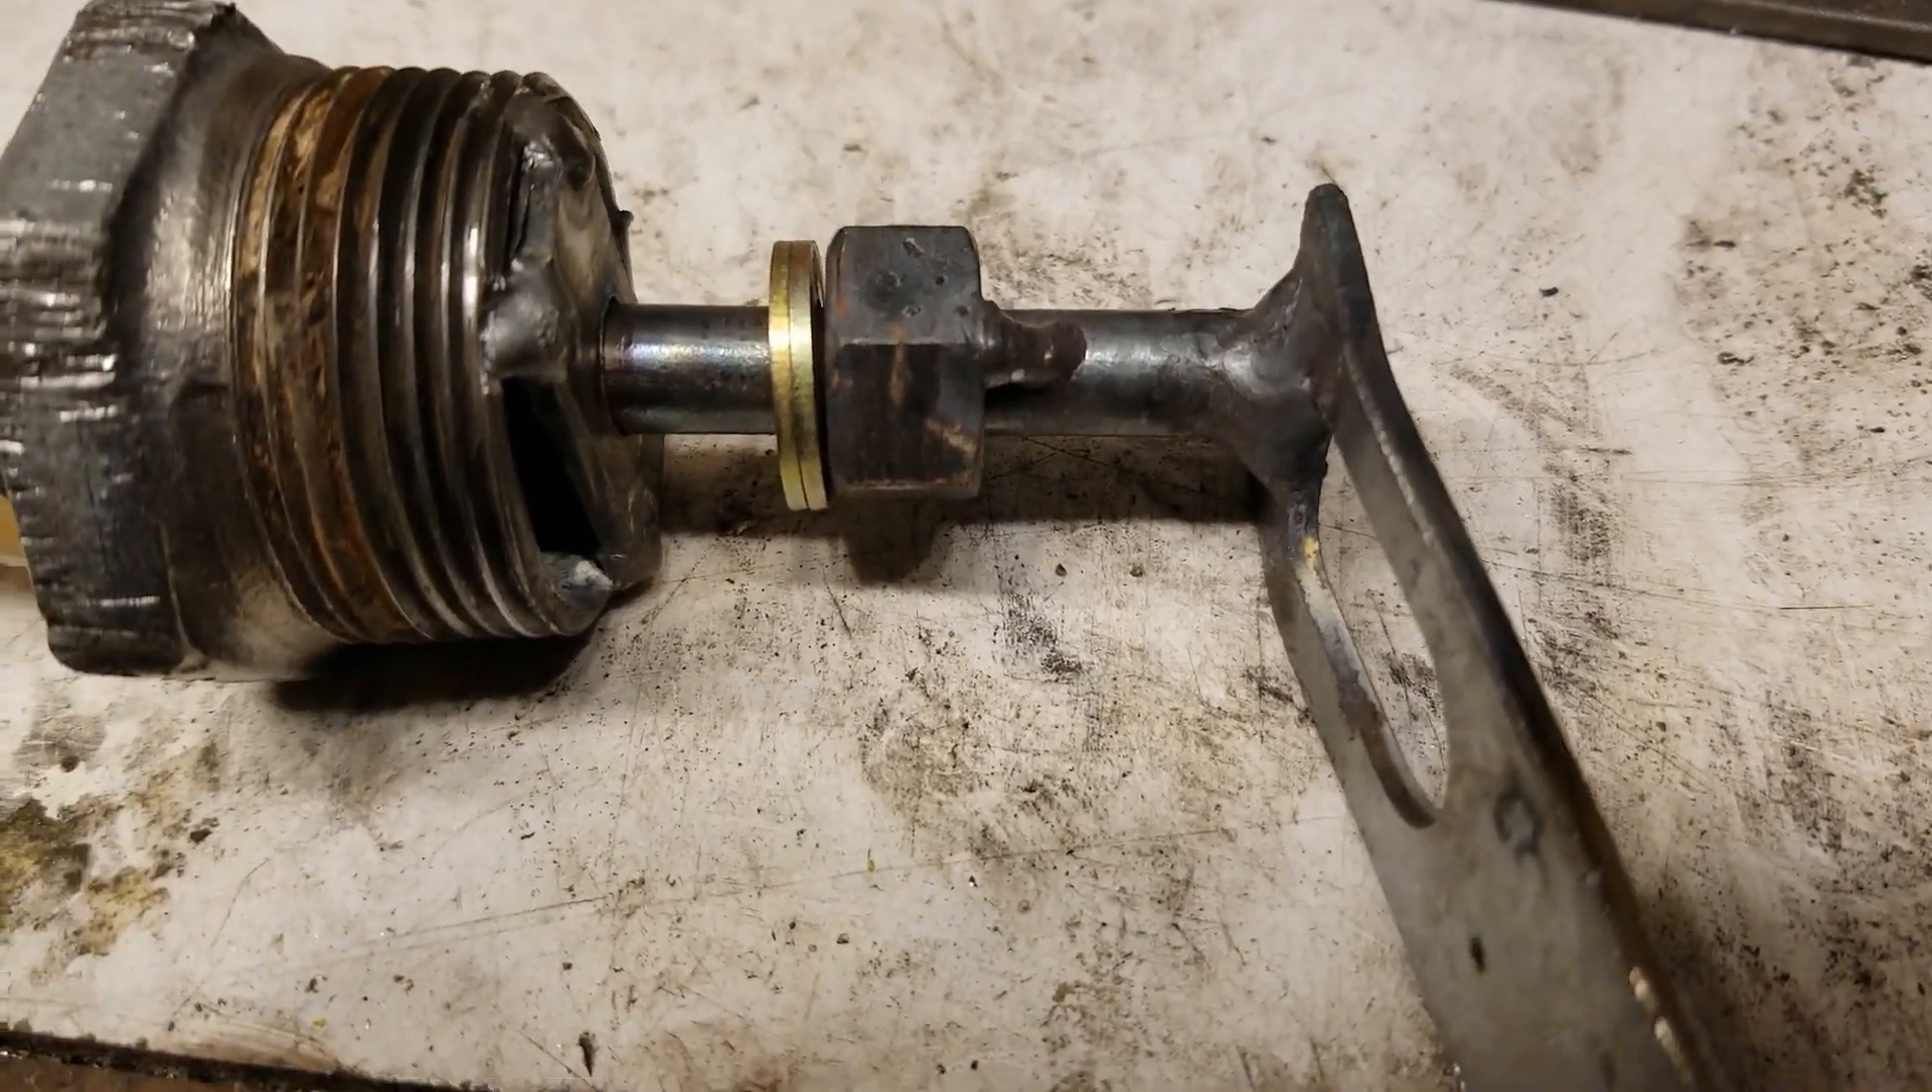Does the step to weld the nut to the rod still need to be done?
No.